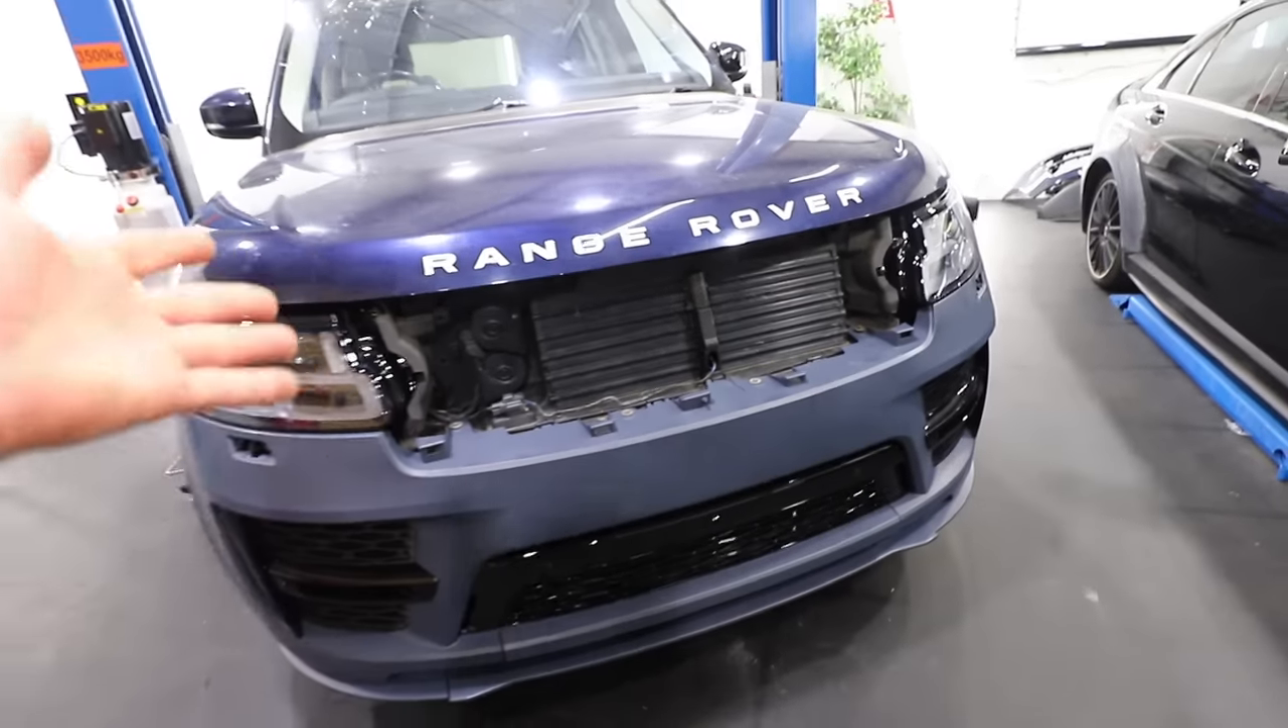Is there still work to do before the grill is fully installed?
Yes.